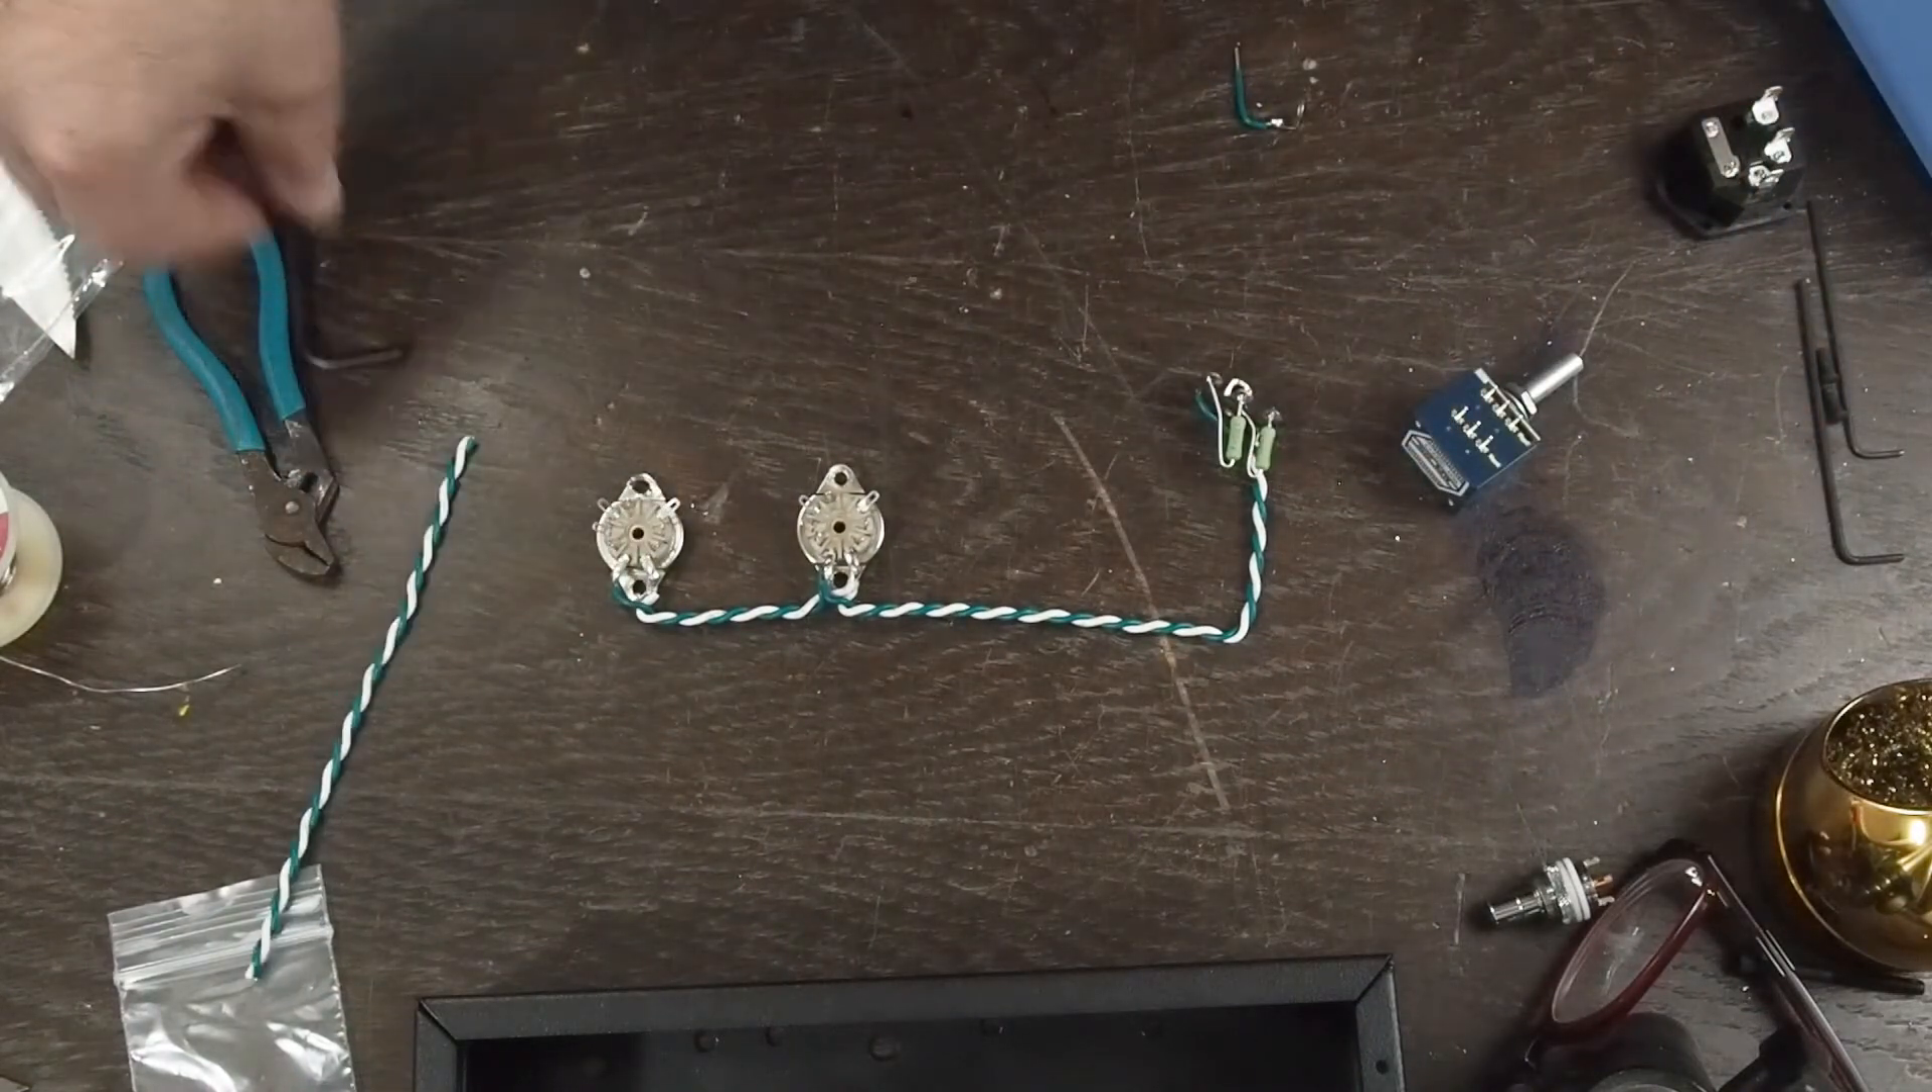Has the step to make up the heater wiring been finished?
Yes.